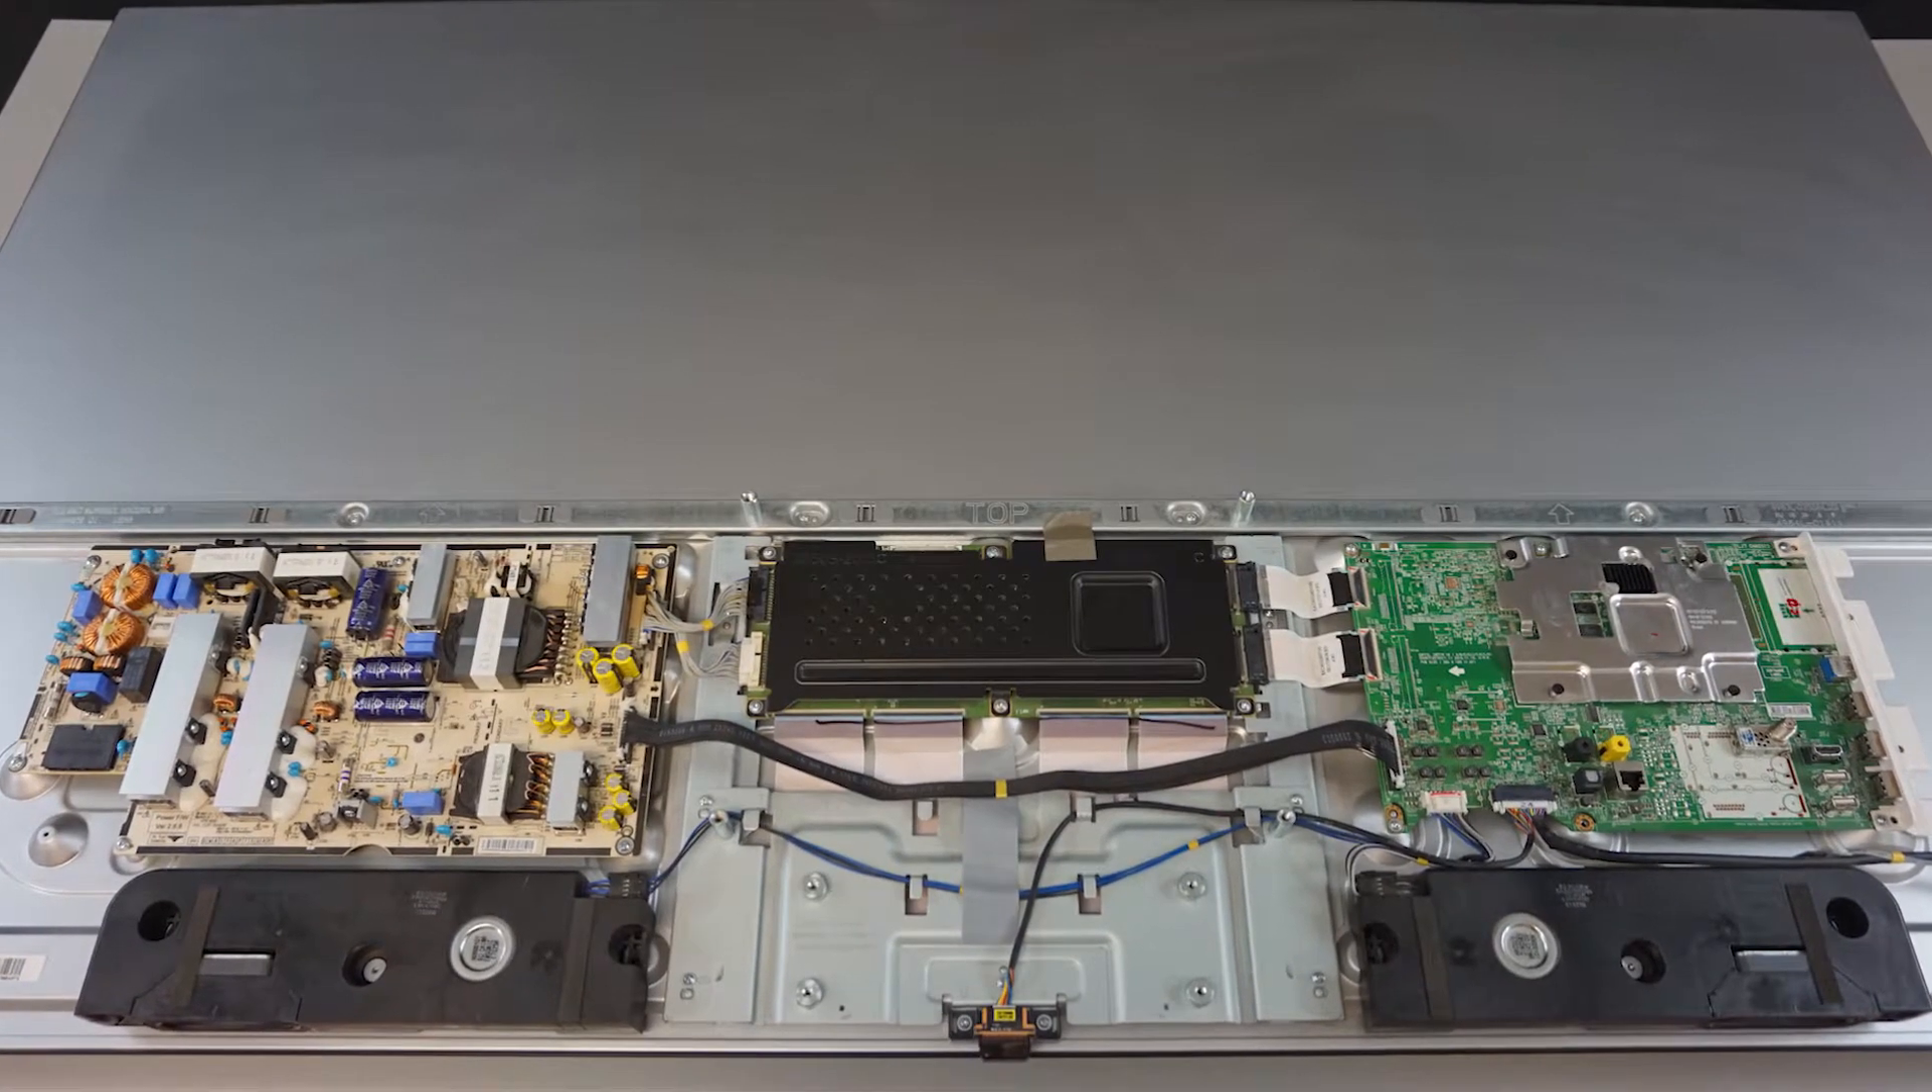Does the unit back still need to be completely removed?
No.